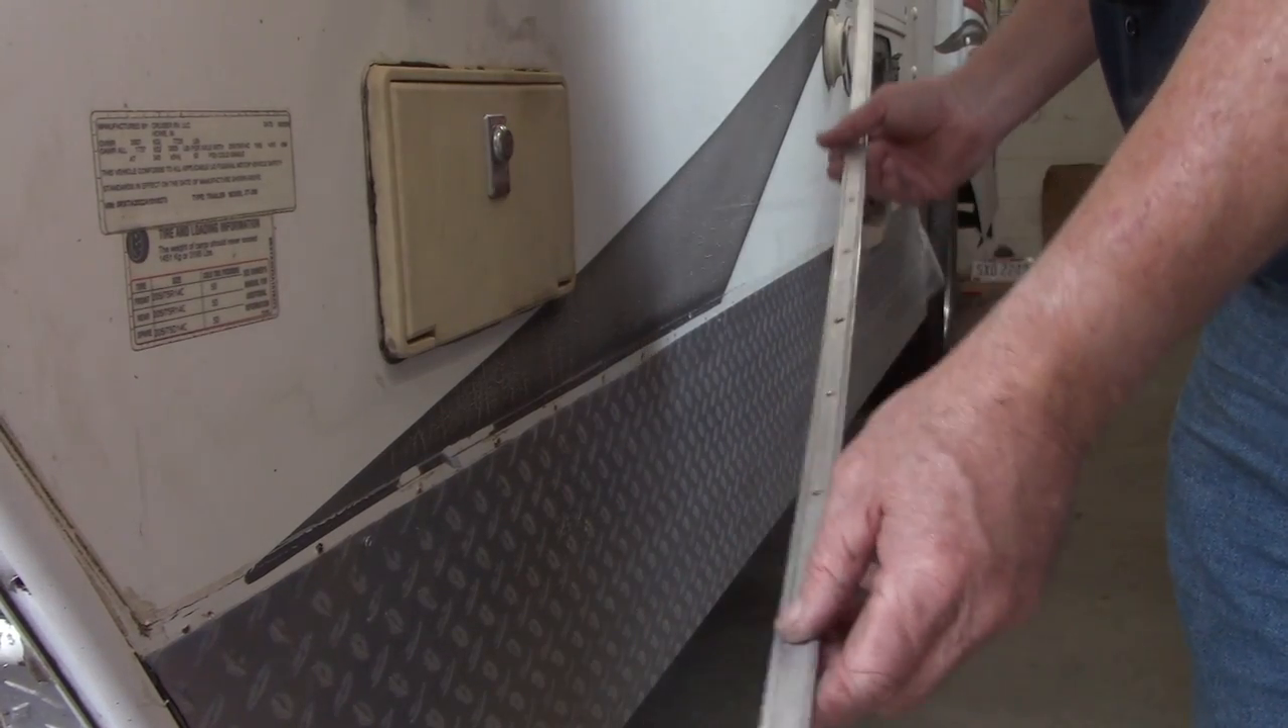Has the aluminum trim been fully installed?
No.